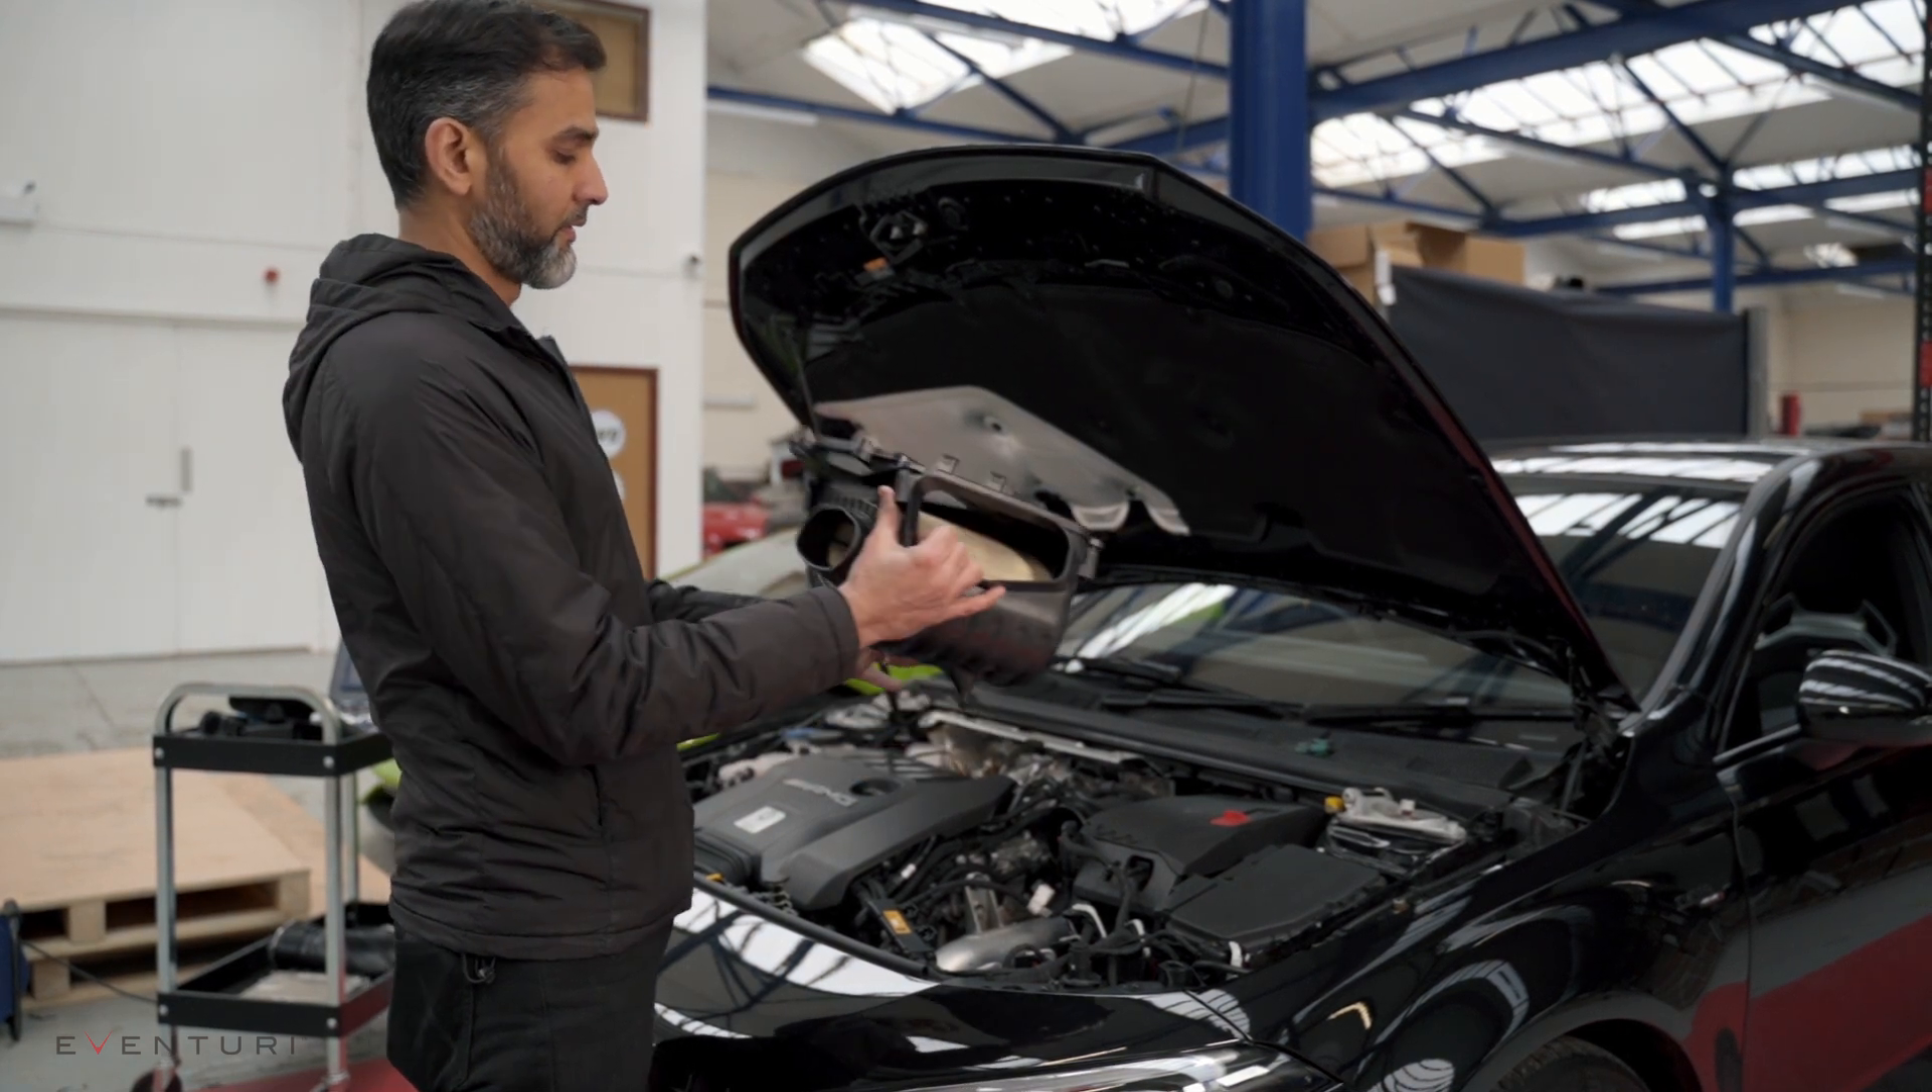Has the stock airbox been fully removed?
Yes.